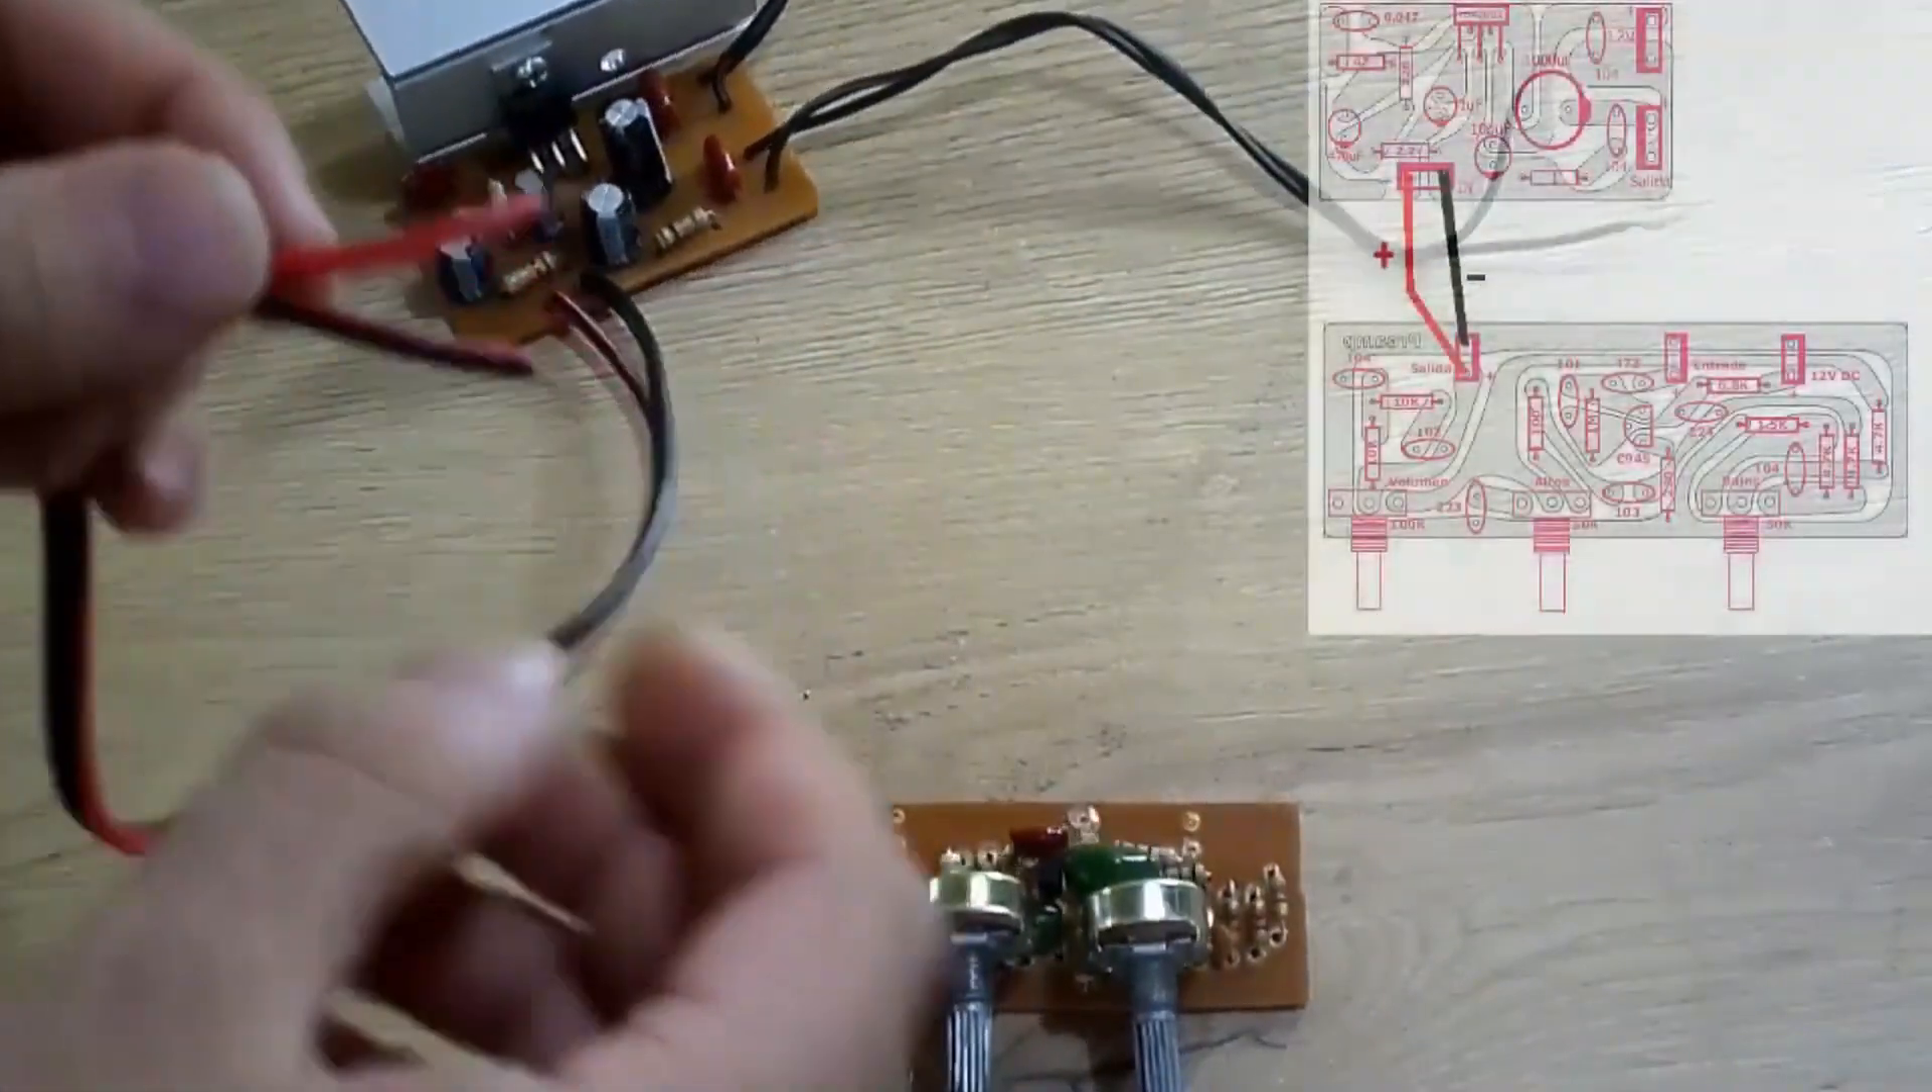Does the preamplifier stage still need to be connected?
Yes.